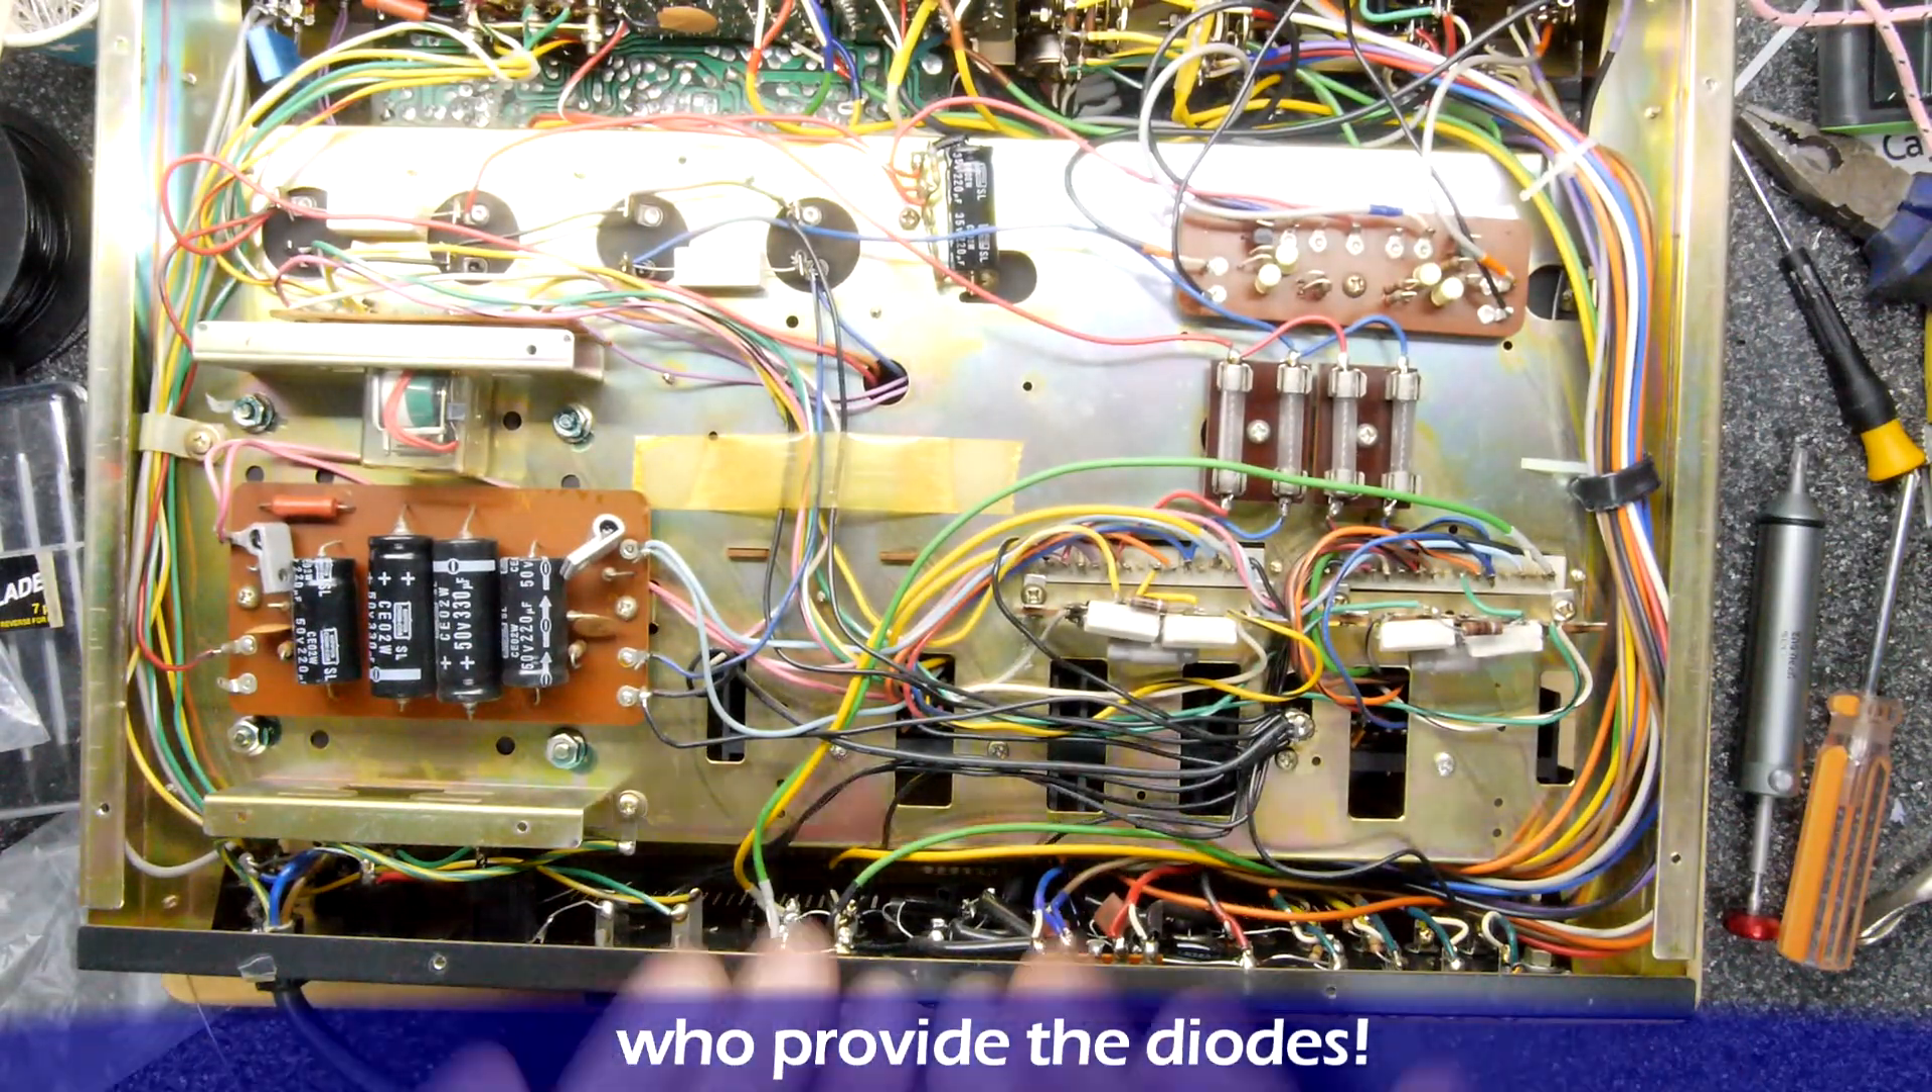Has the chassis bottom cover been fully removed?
Yes.